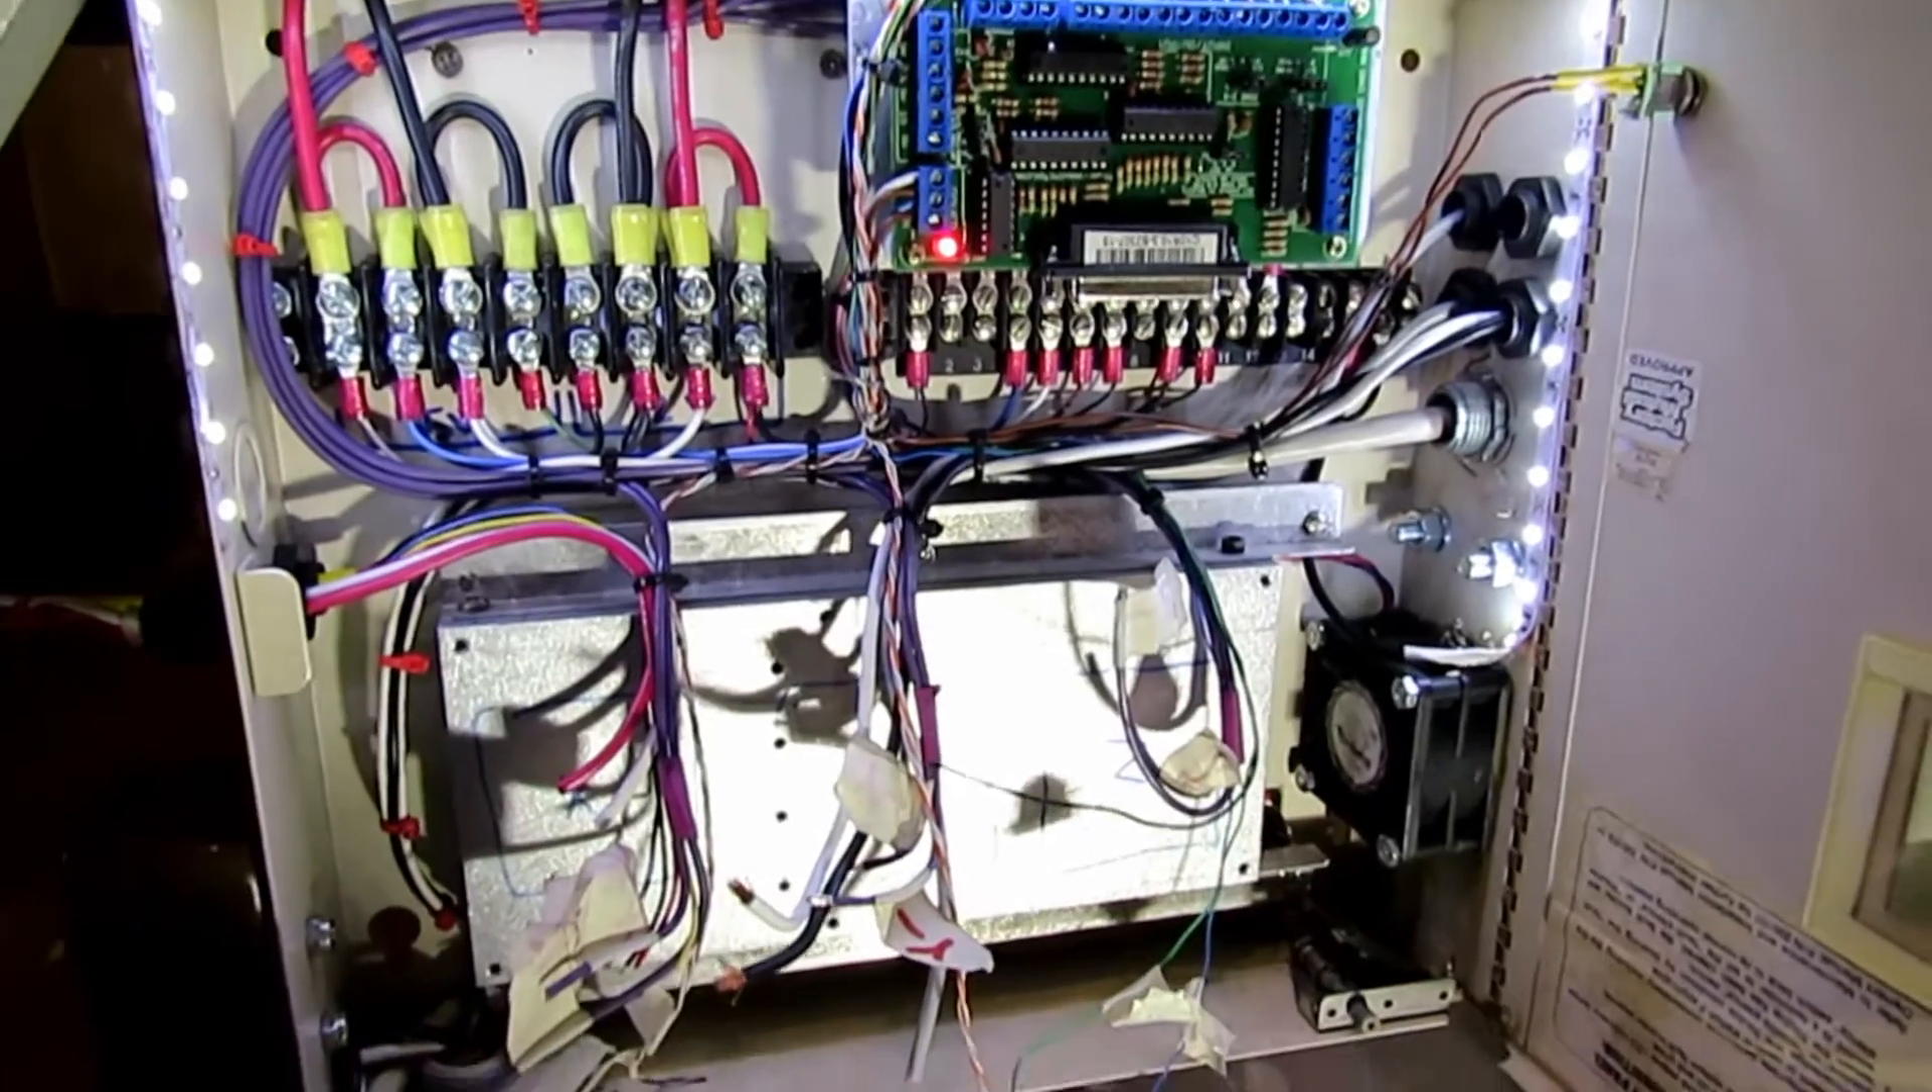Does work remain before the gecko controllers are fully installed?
Yes.